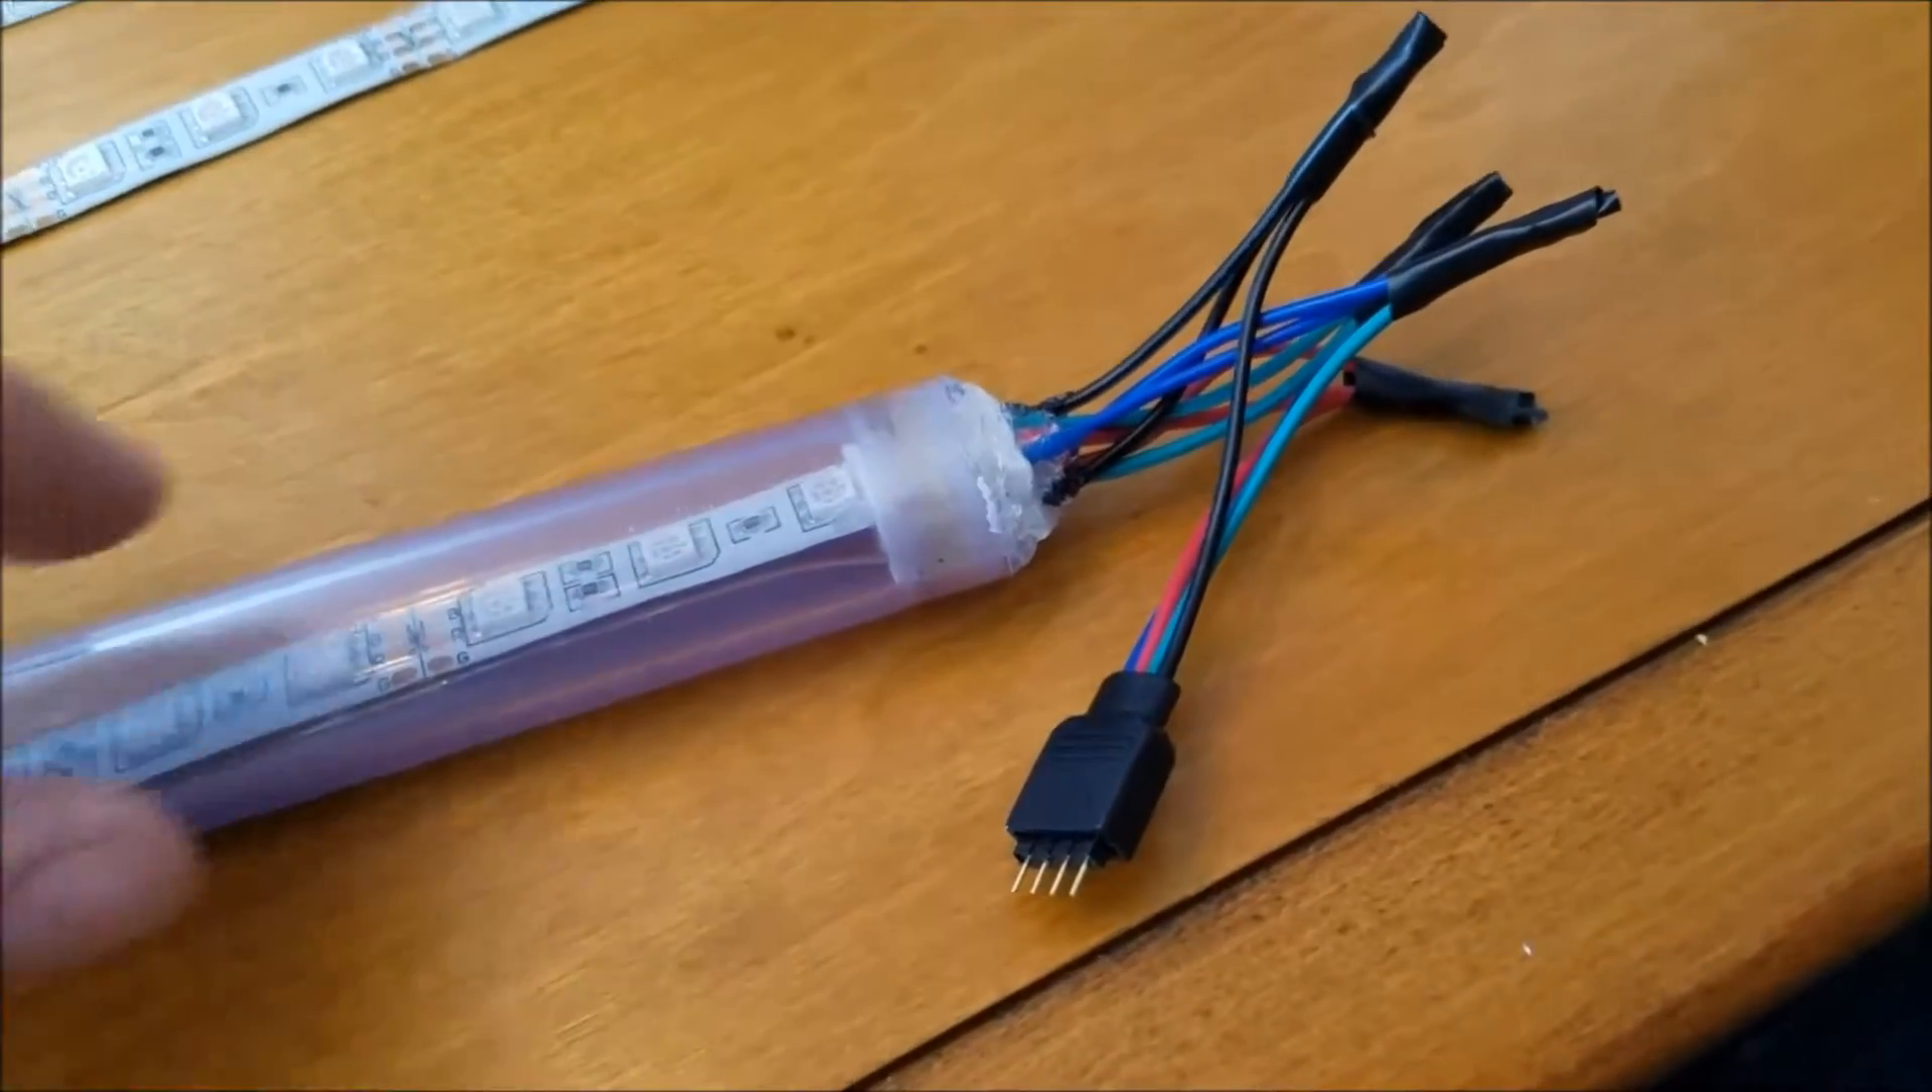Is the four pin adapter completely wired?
Yes.